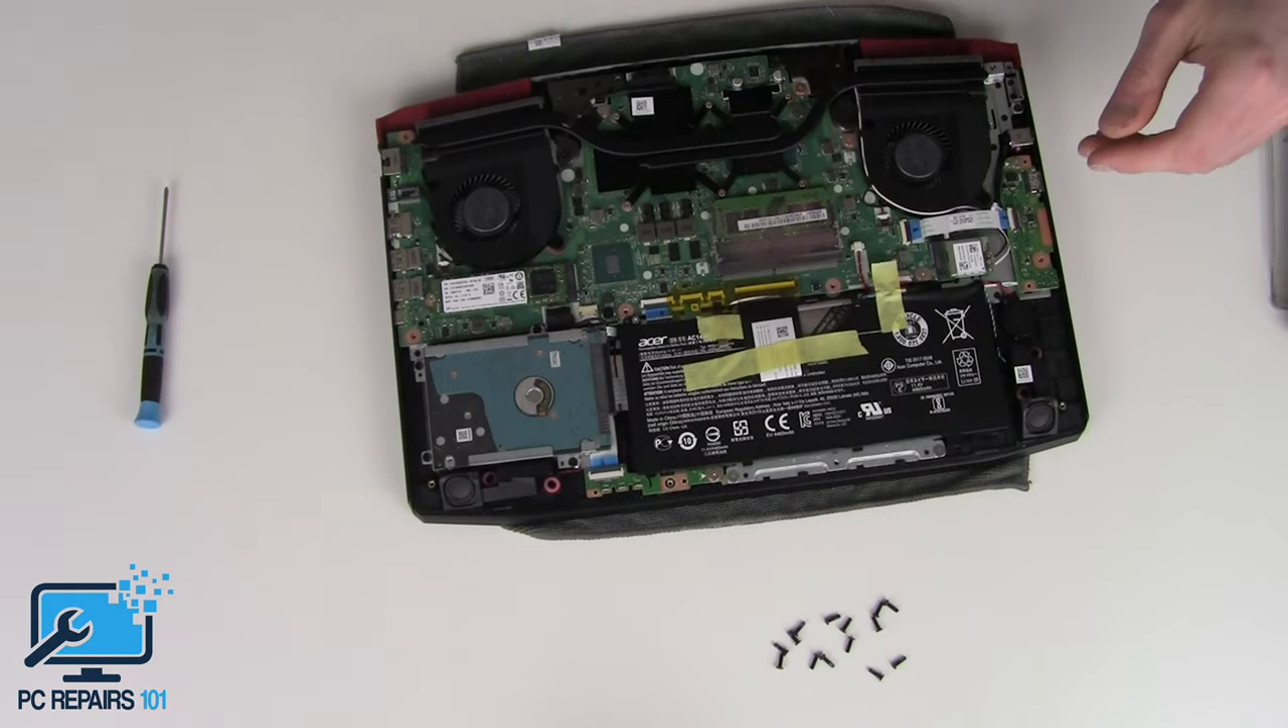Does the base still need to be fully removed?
No.